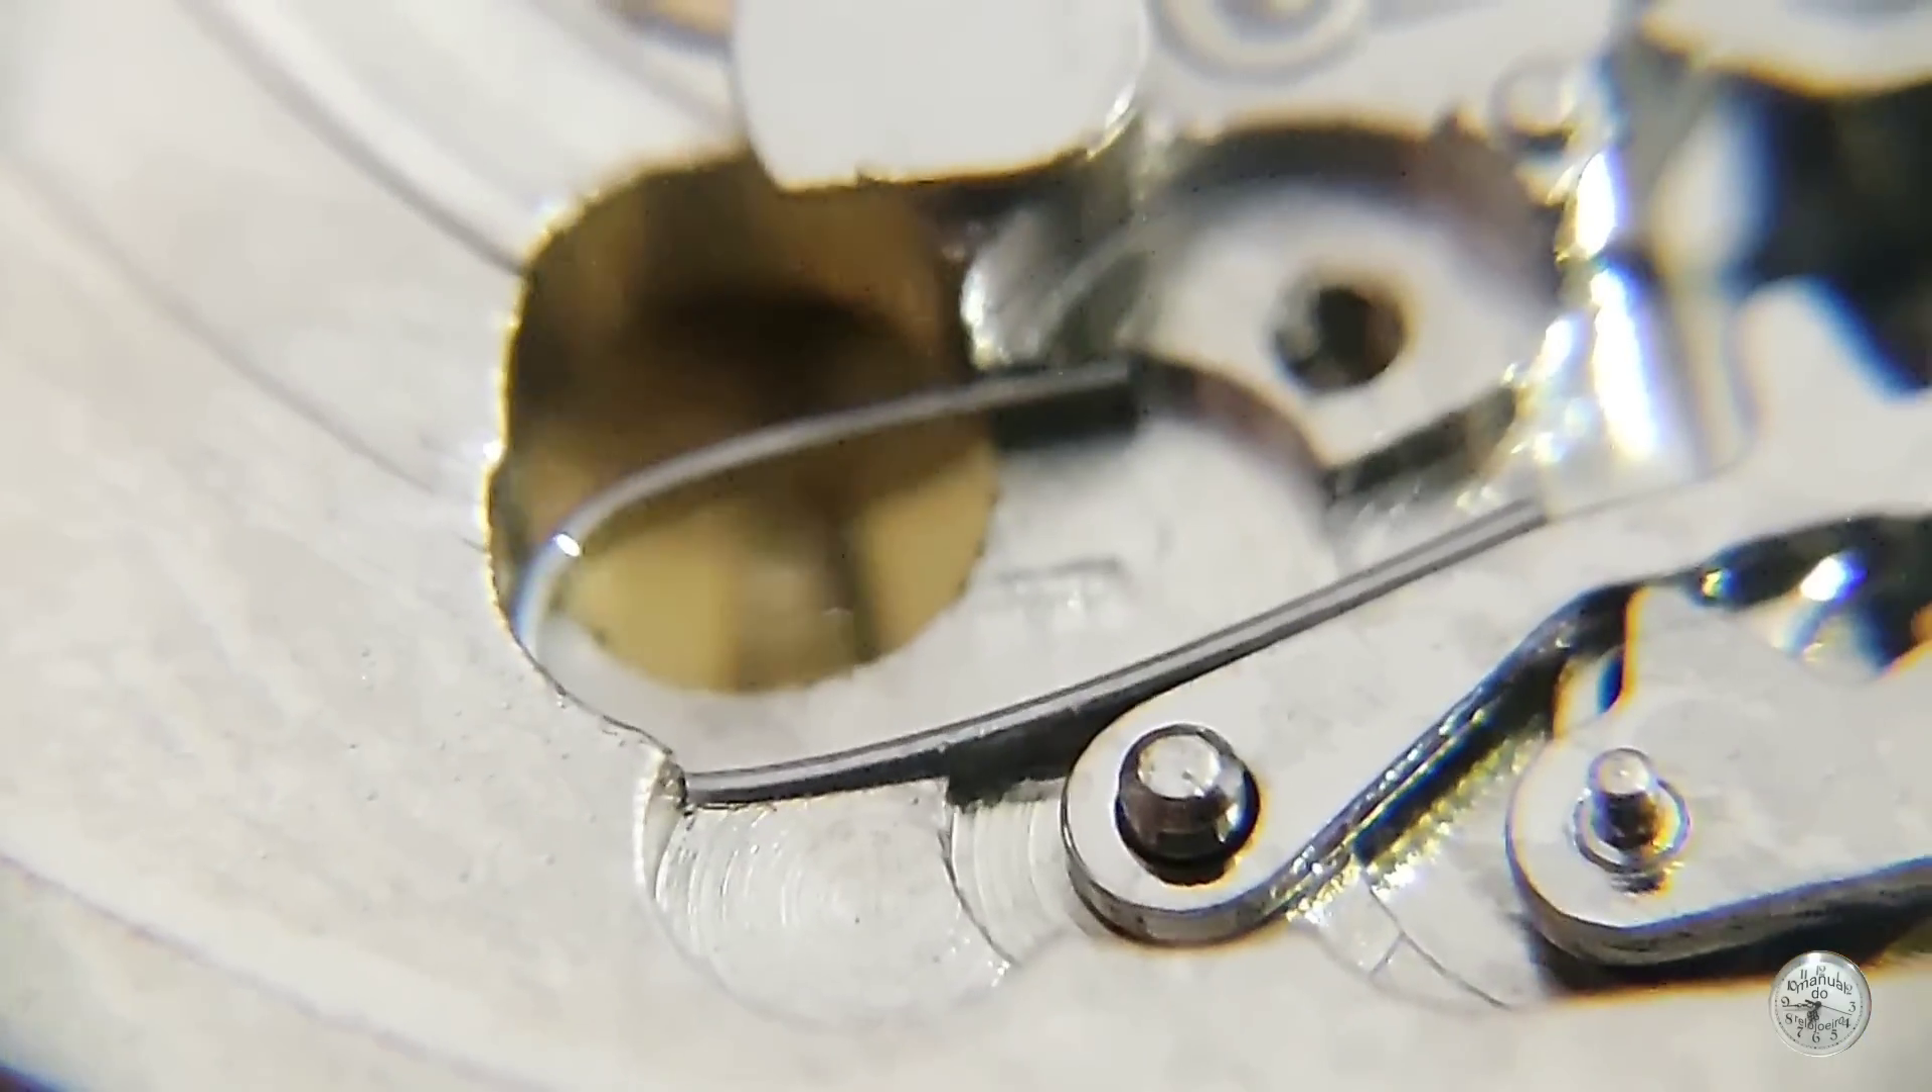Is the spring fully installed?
Yes.